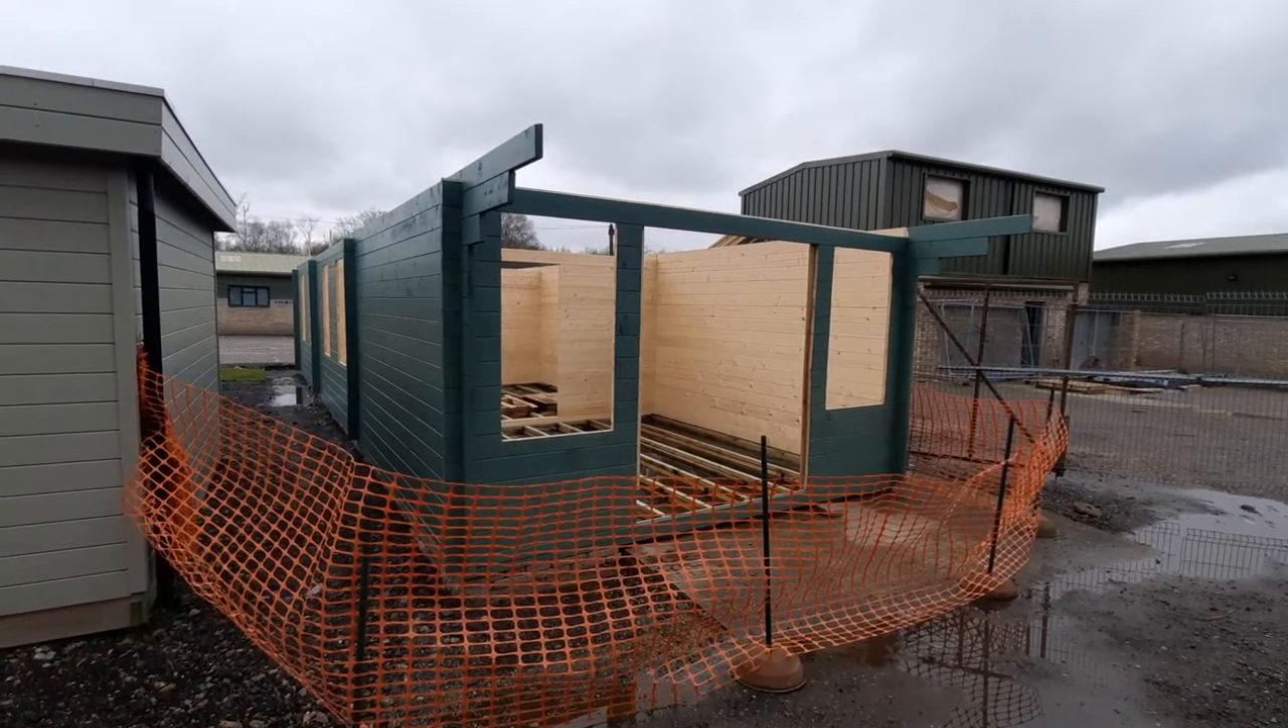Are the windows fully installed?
No.